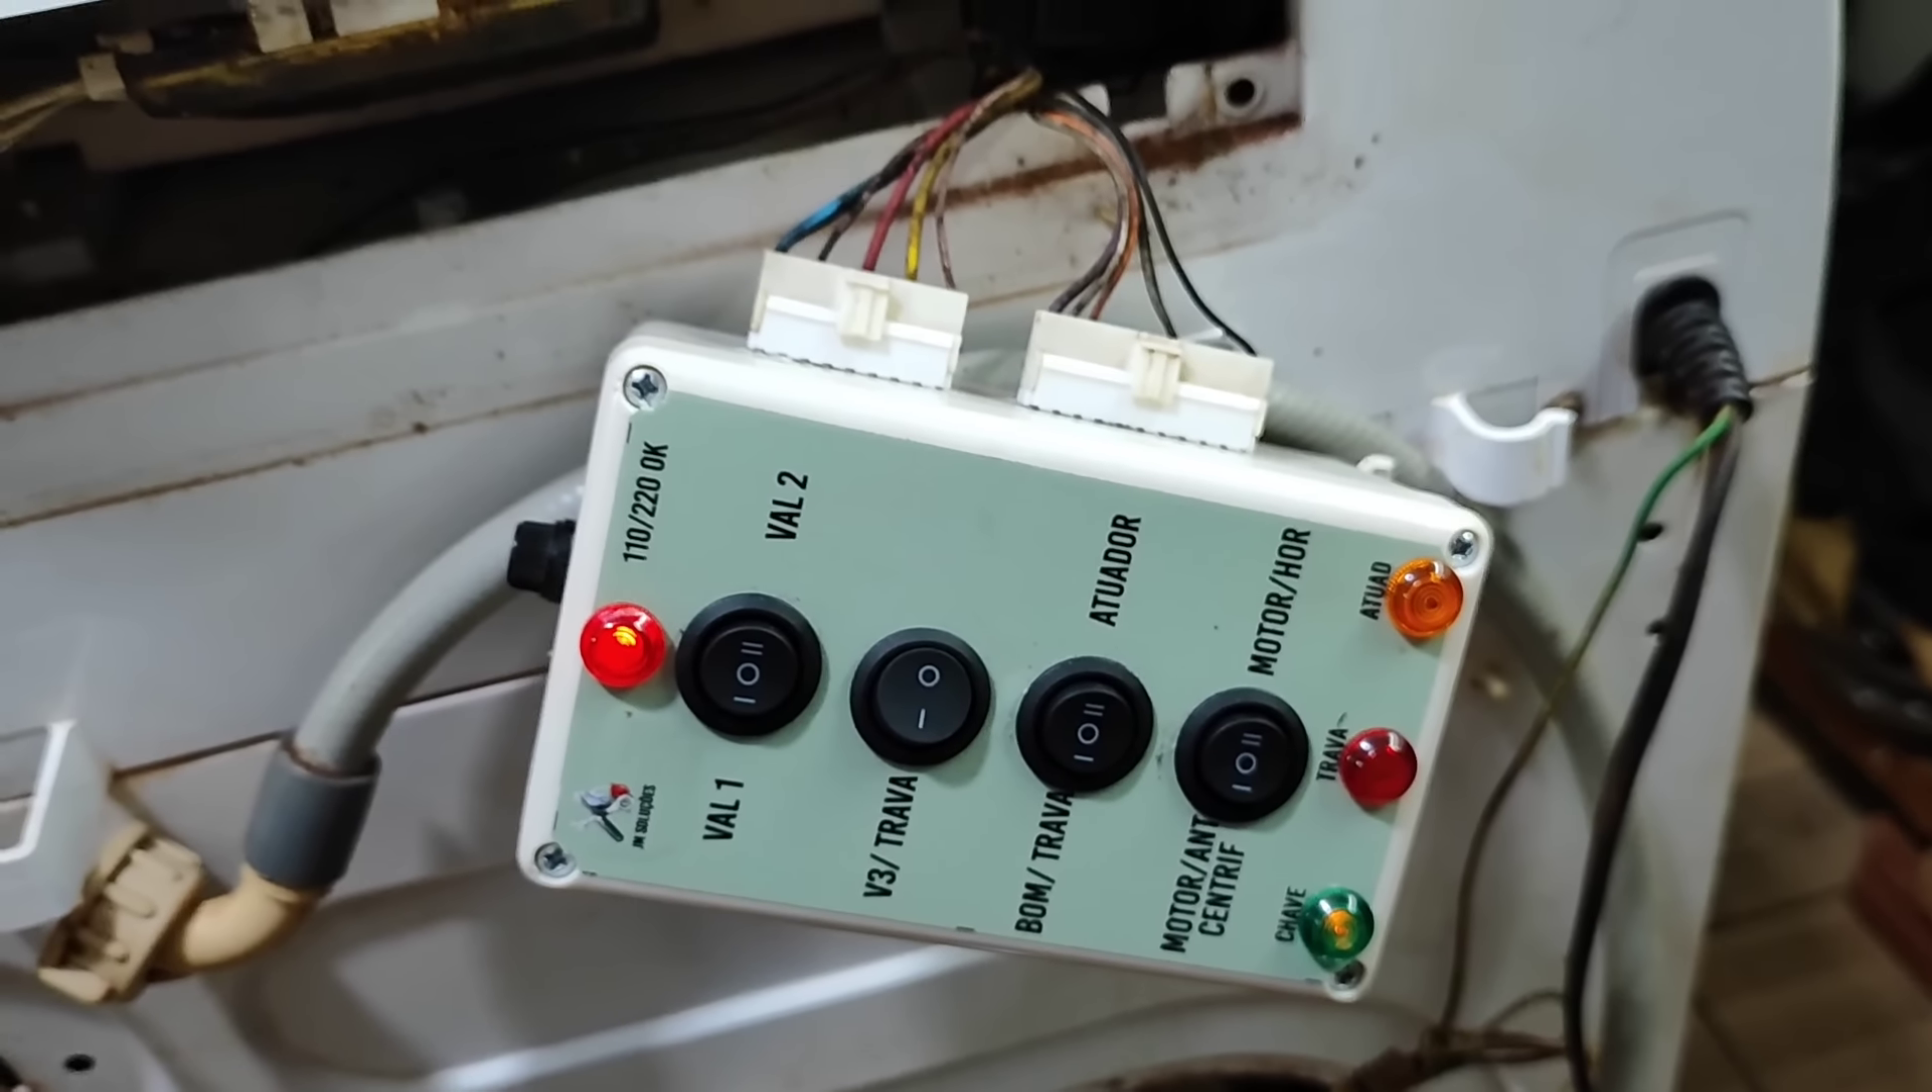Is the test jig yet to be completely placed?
No.